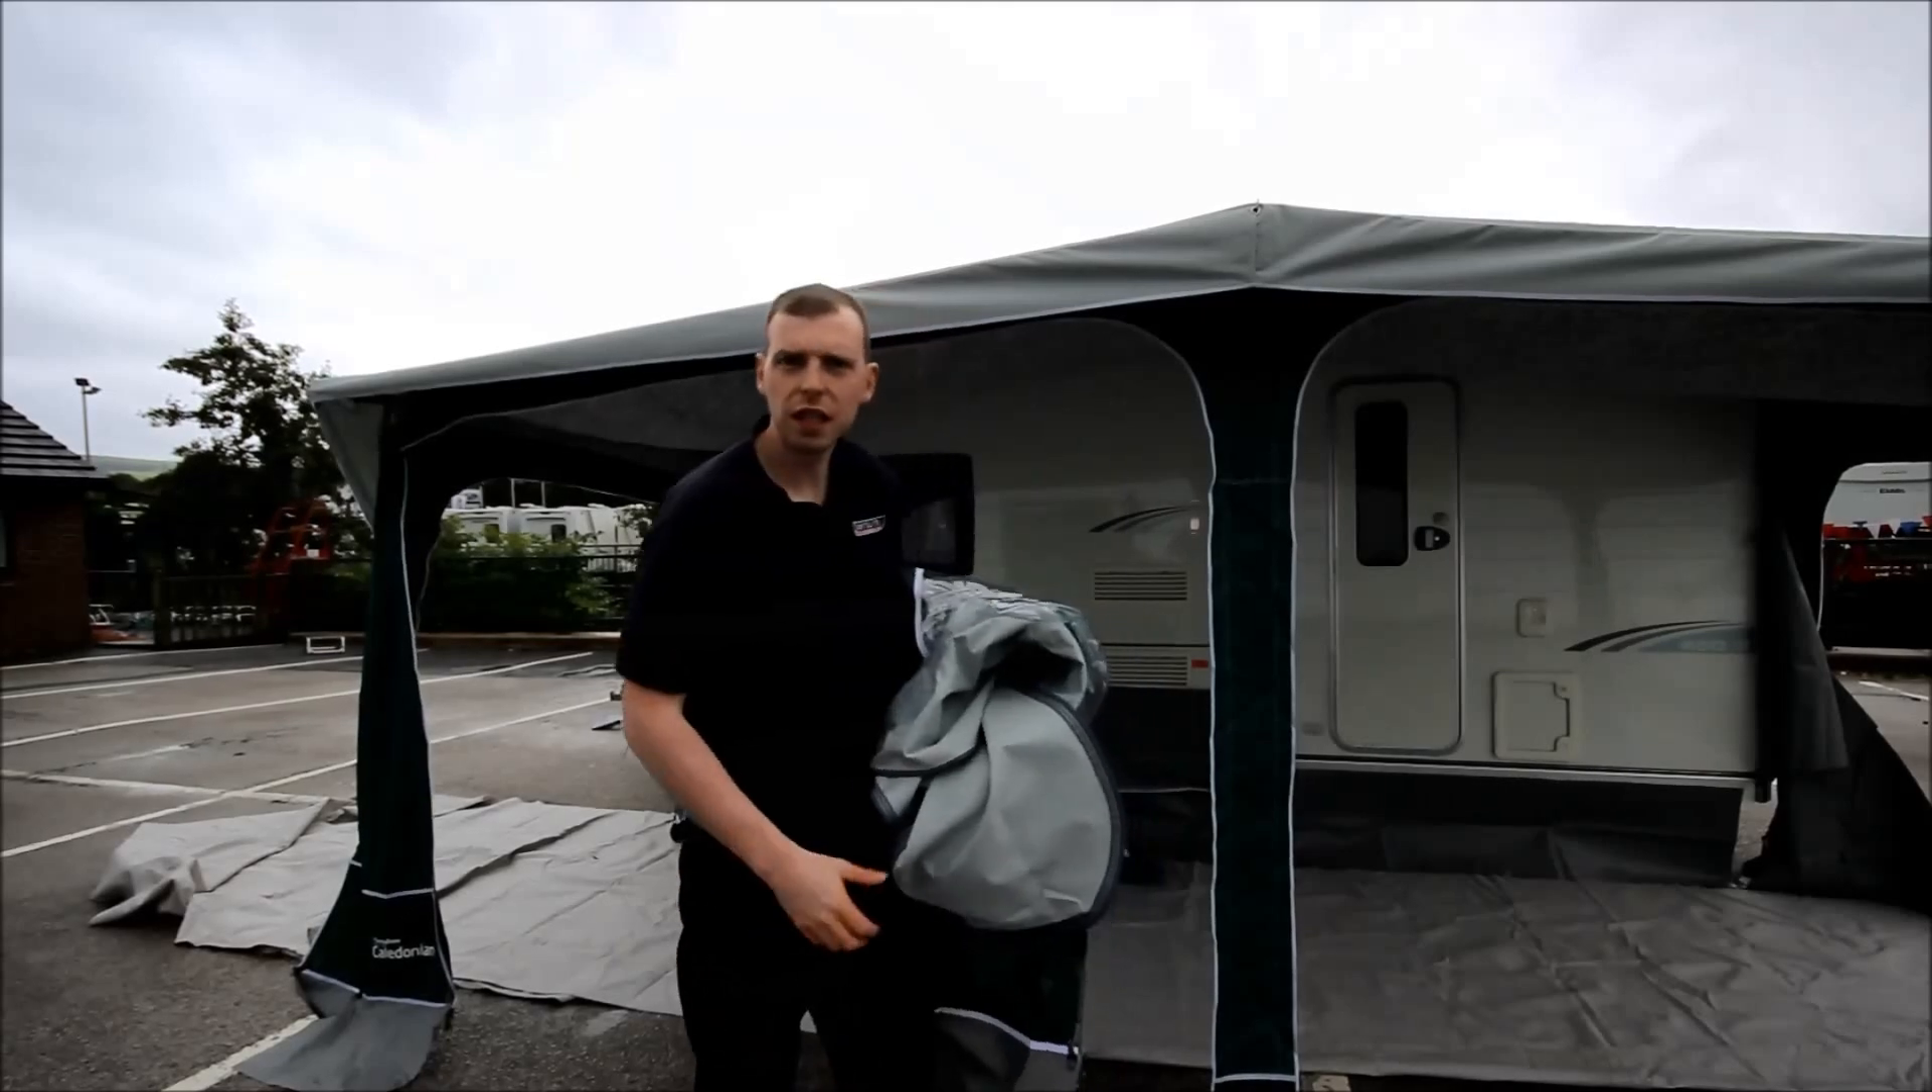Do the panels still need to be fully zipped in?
Yes.